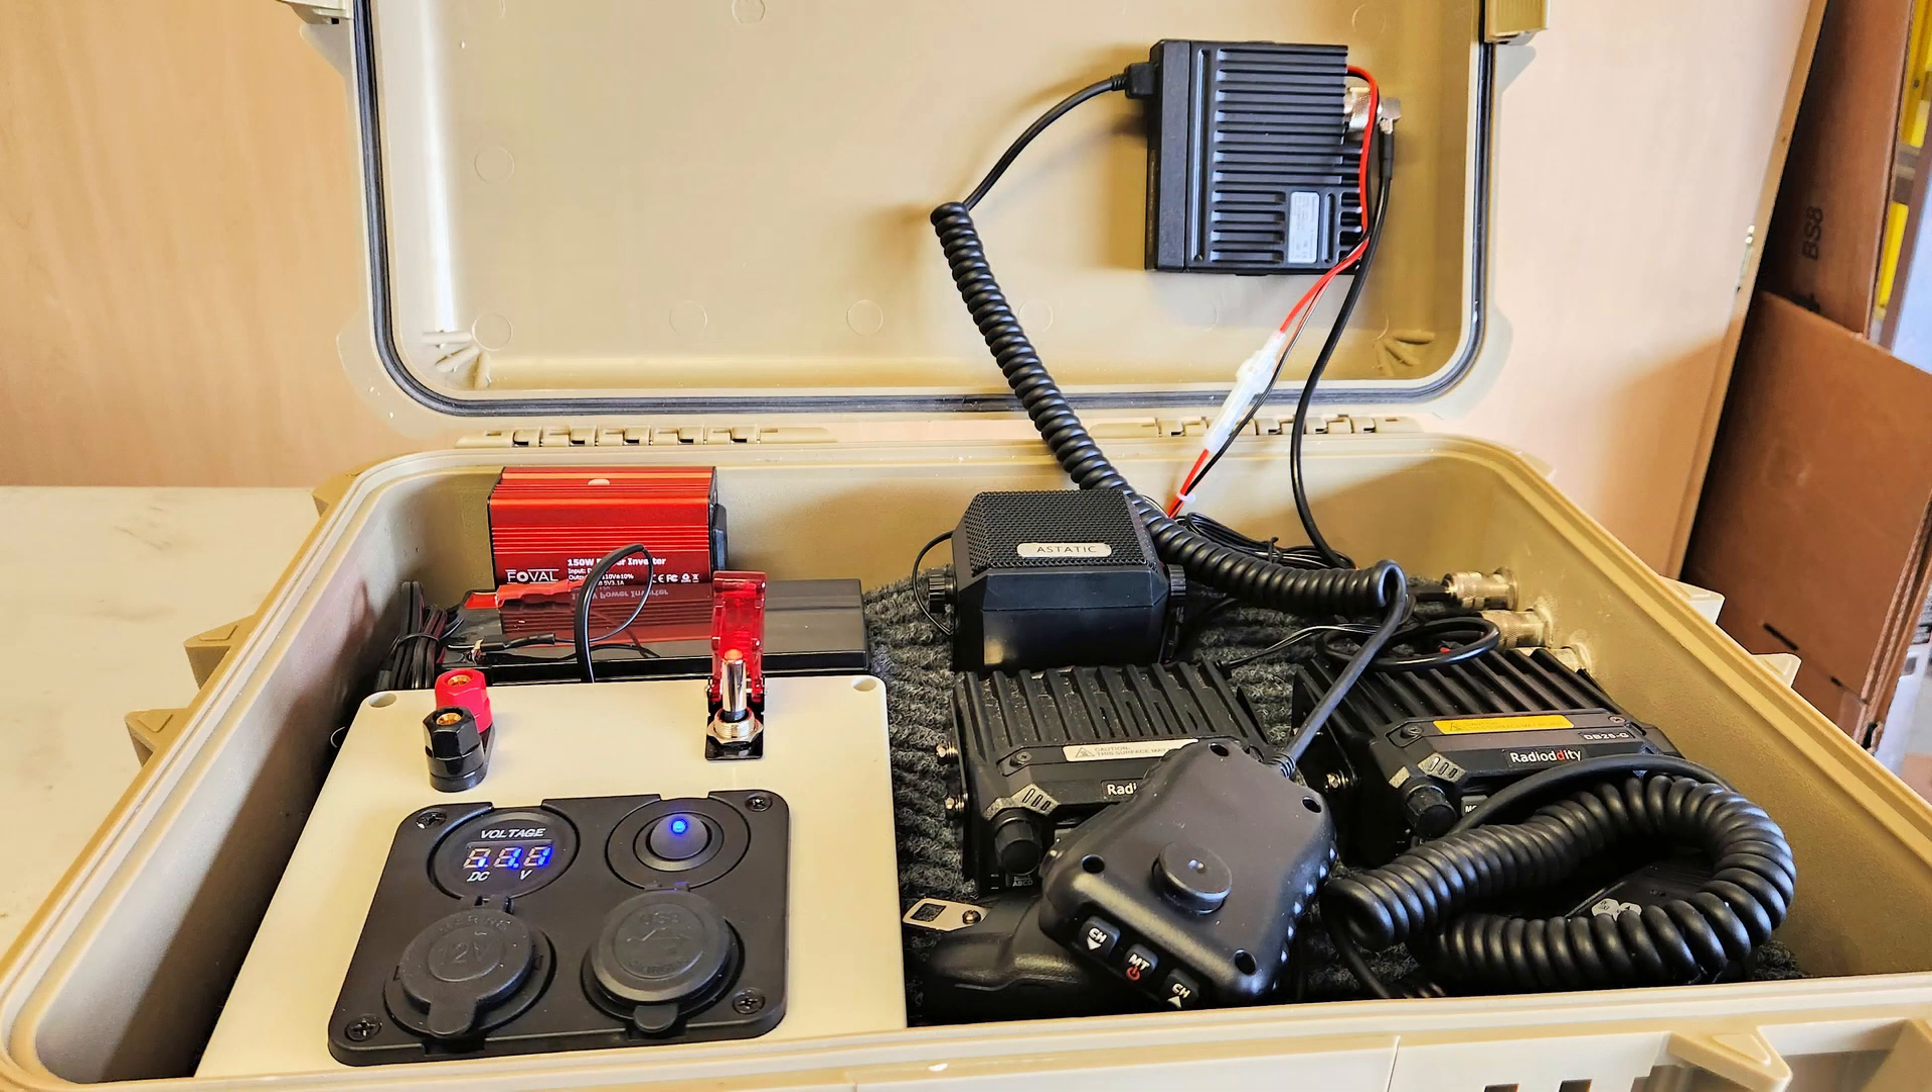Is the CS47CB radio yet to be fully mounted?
No.